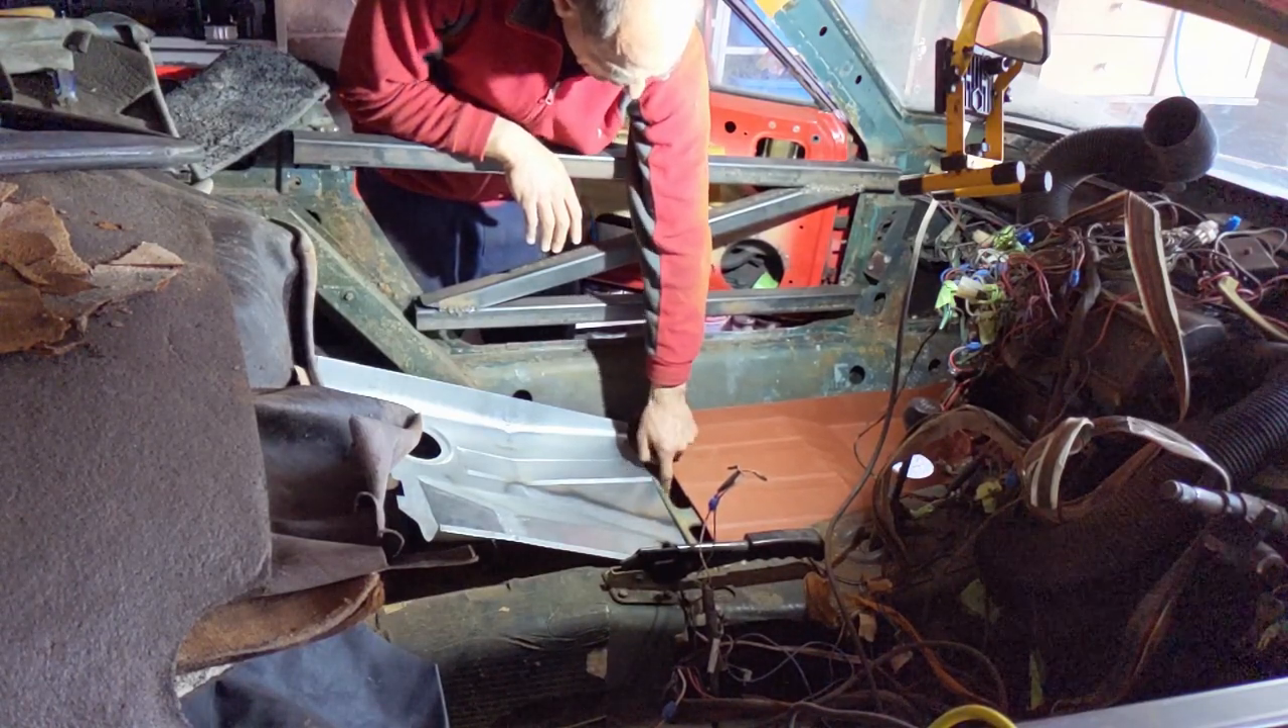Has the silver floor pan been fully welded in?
No.